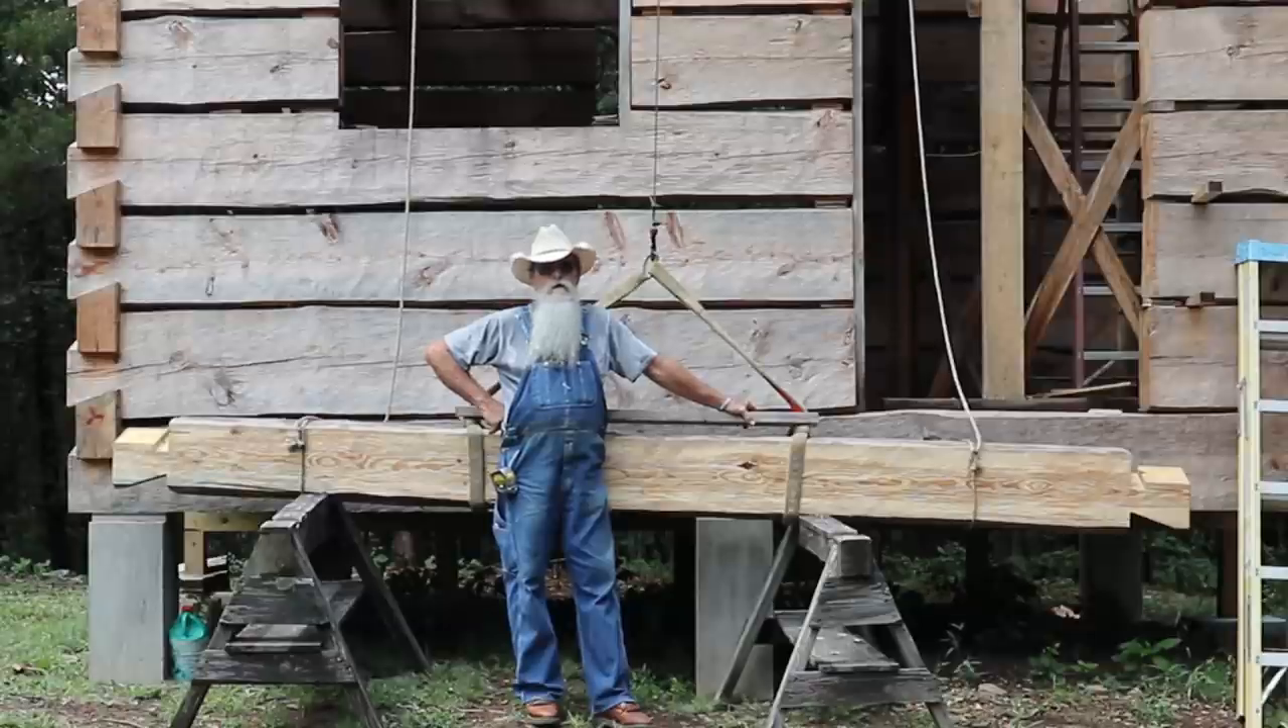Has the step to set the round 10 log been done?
No.